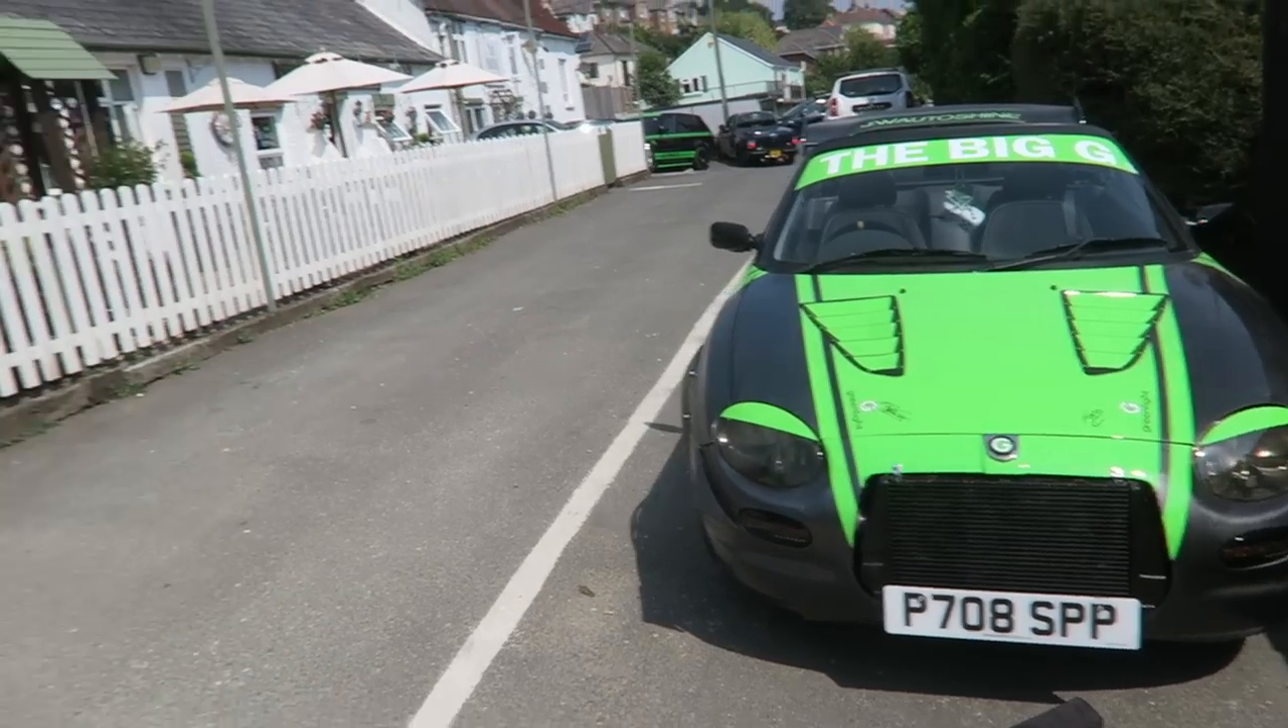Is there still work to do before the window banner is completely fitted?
No.